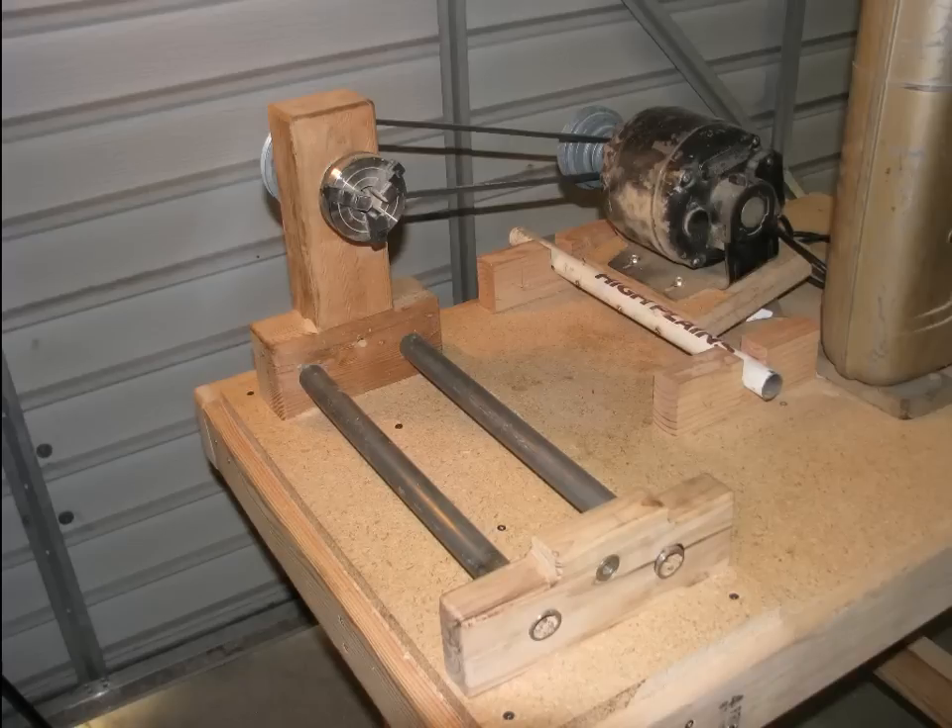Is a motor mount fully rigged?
Yes.